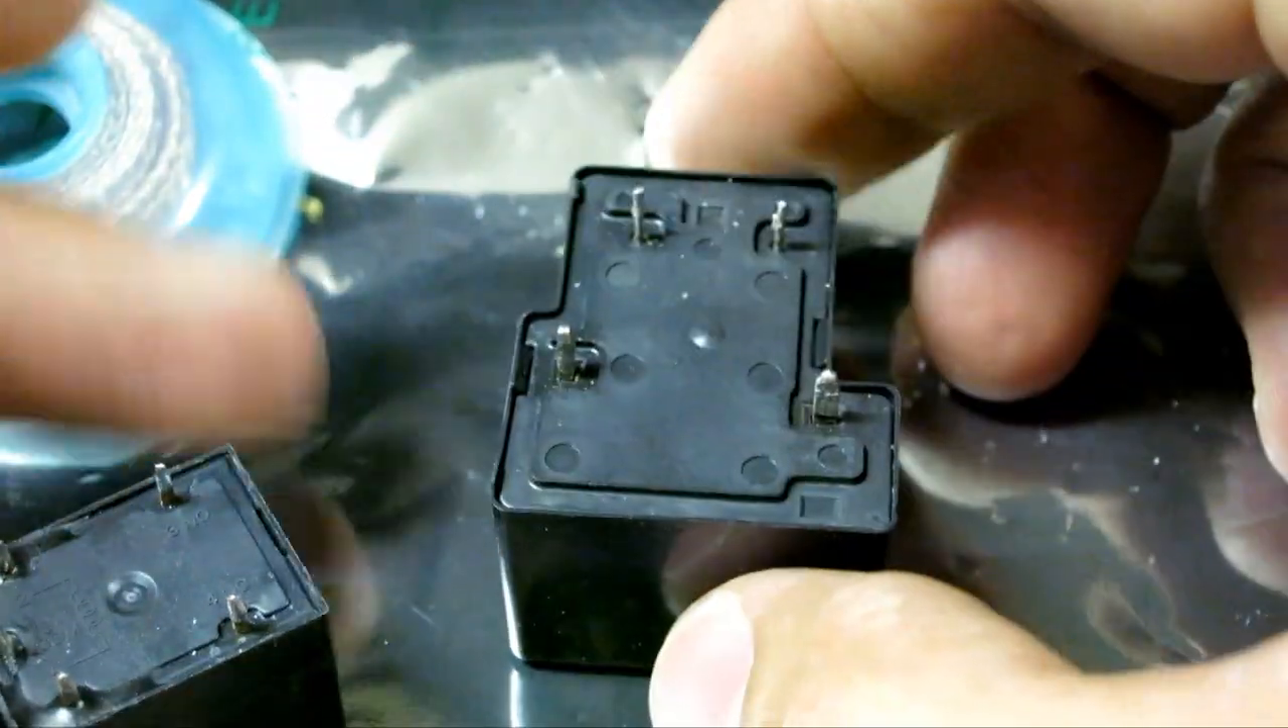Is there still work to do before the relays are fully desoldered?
No.